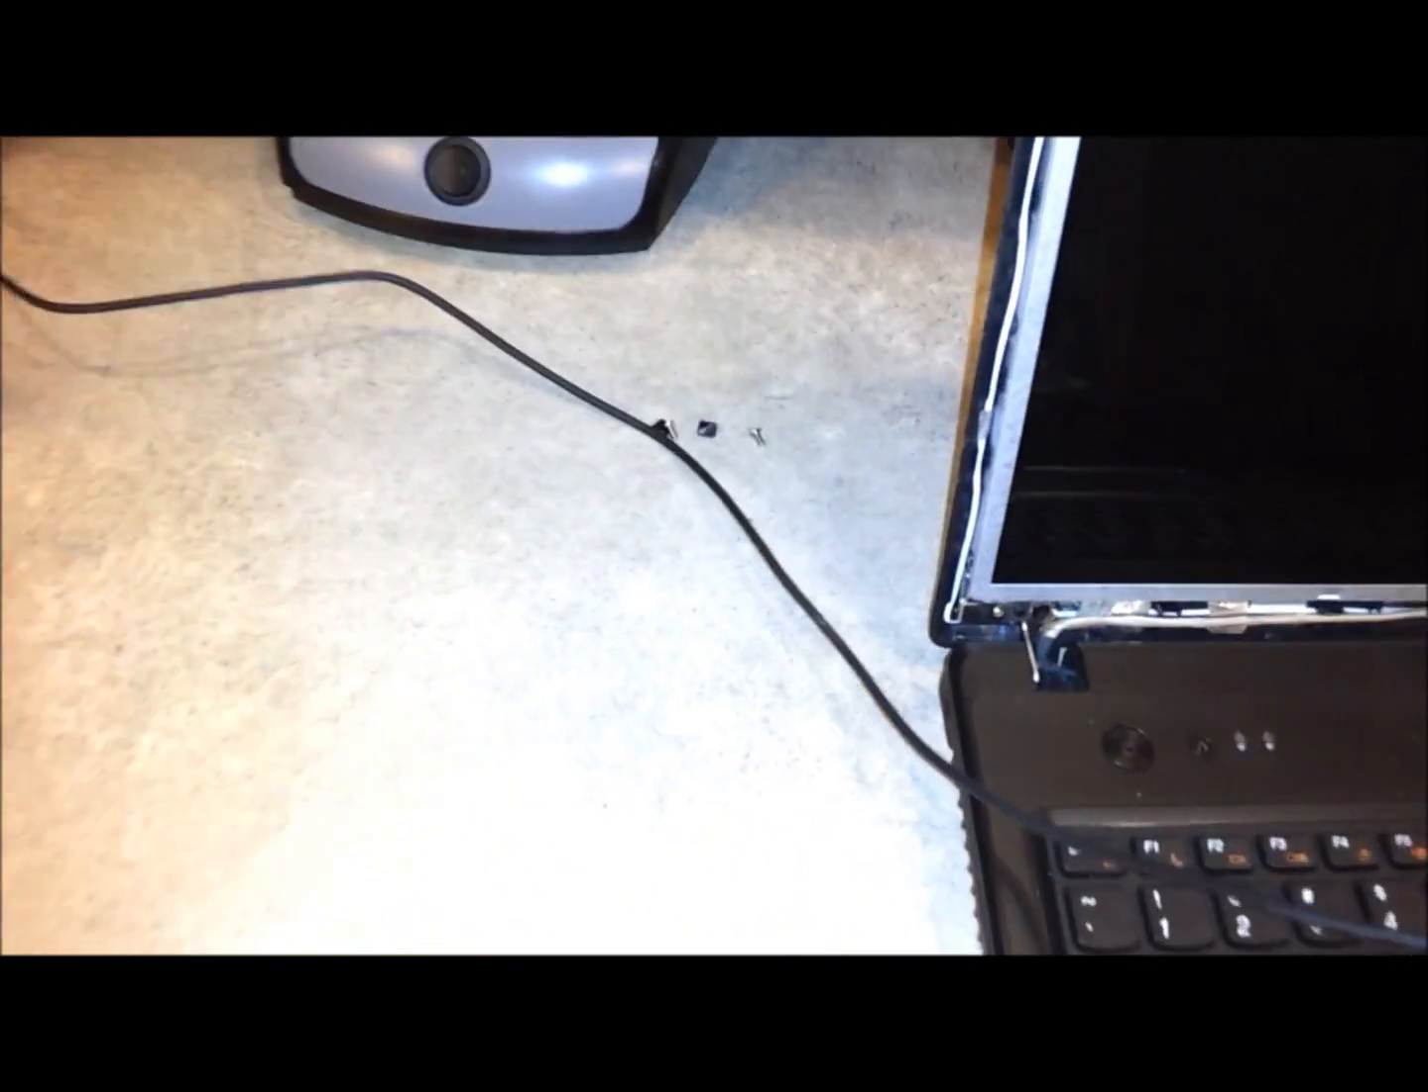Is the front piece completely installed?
No.